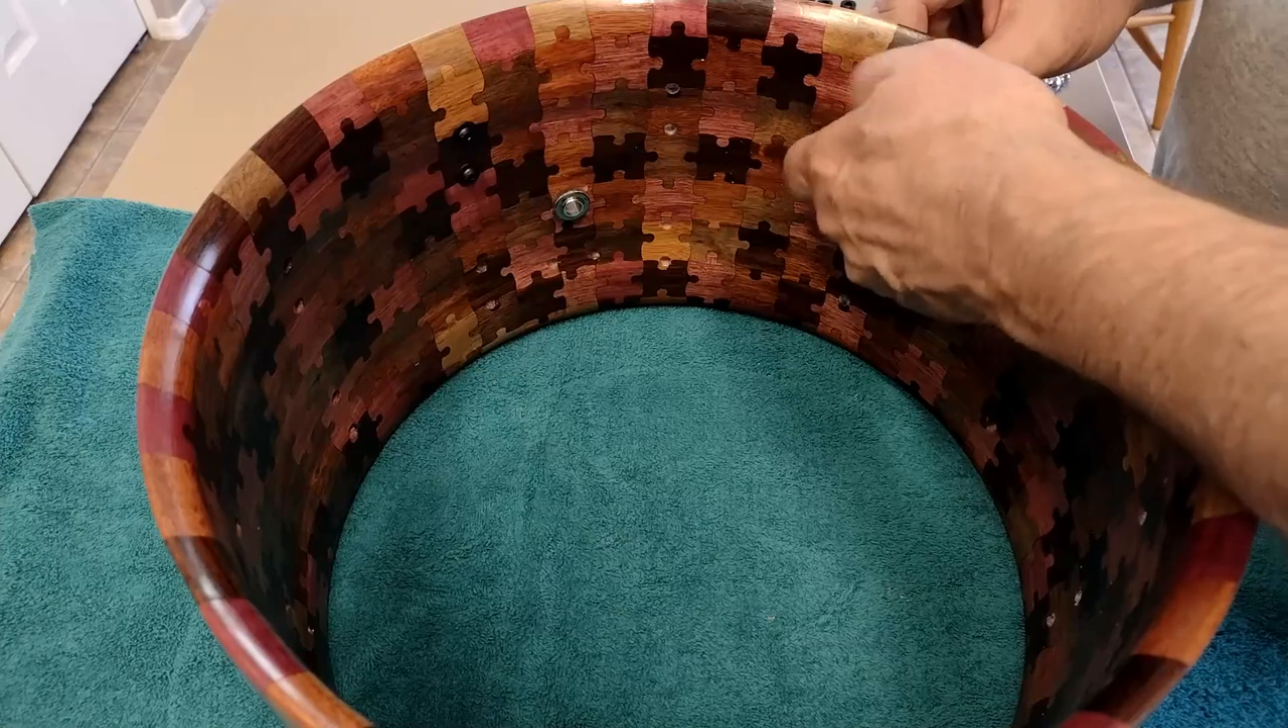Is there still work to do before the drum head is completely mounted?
Yes.